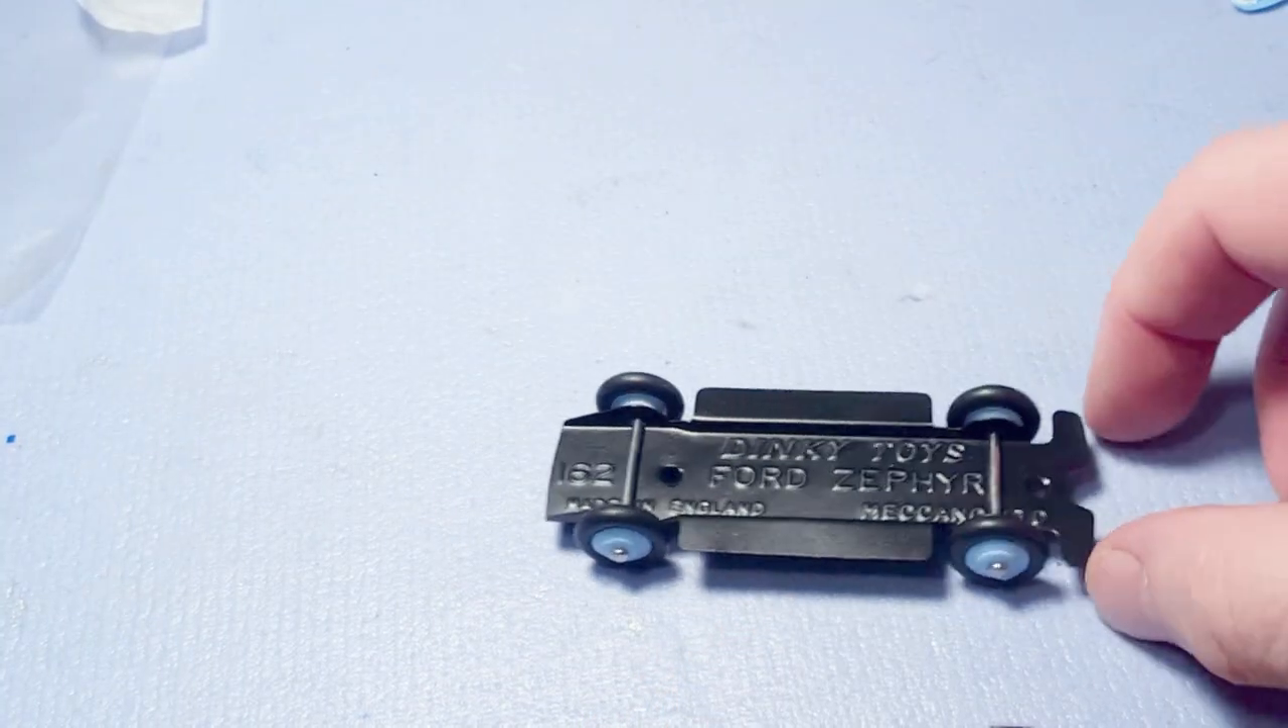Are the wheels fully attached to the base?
Yes.